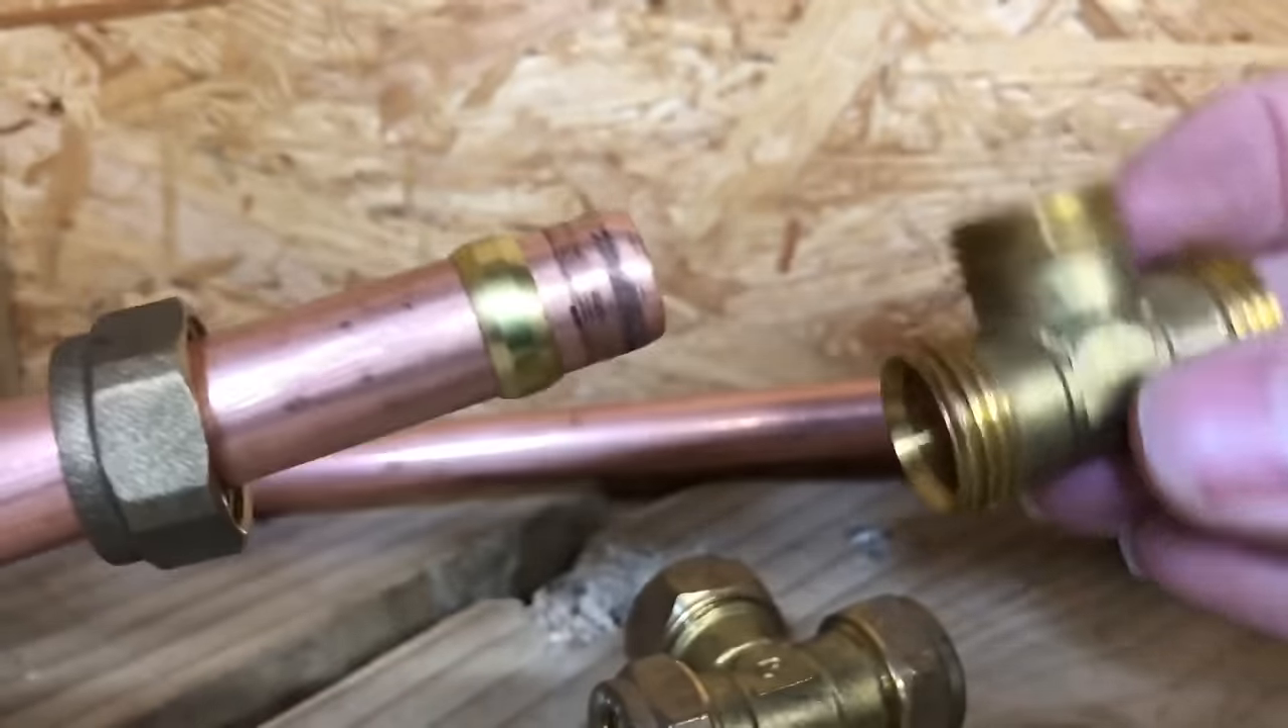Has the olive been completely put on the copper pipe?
Yes.